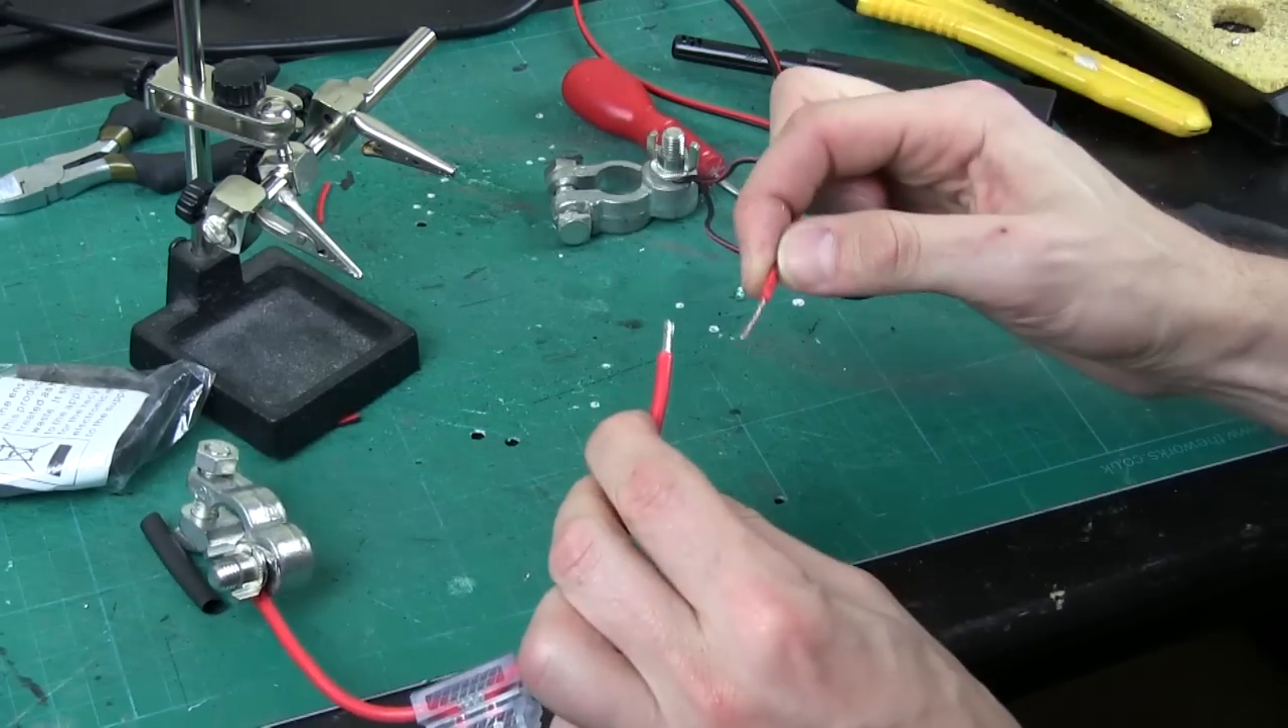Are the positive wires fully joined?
No.